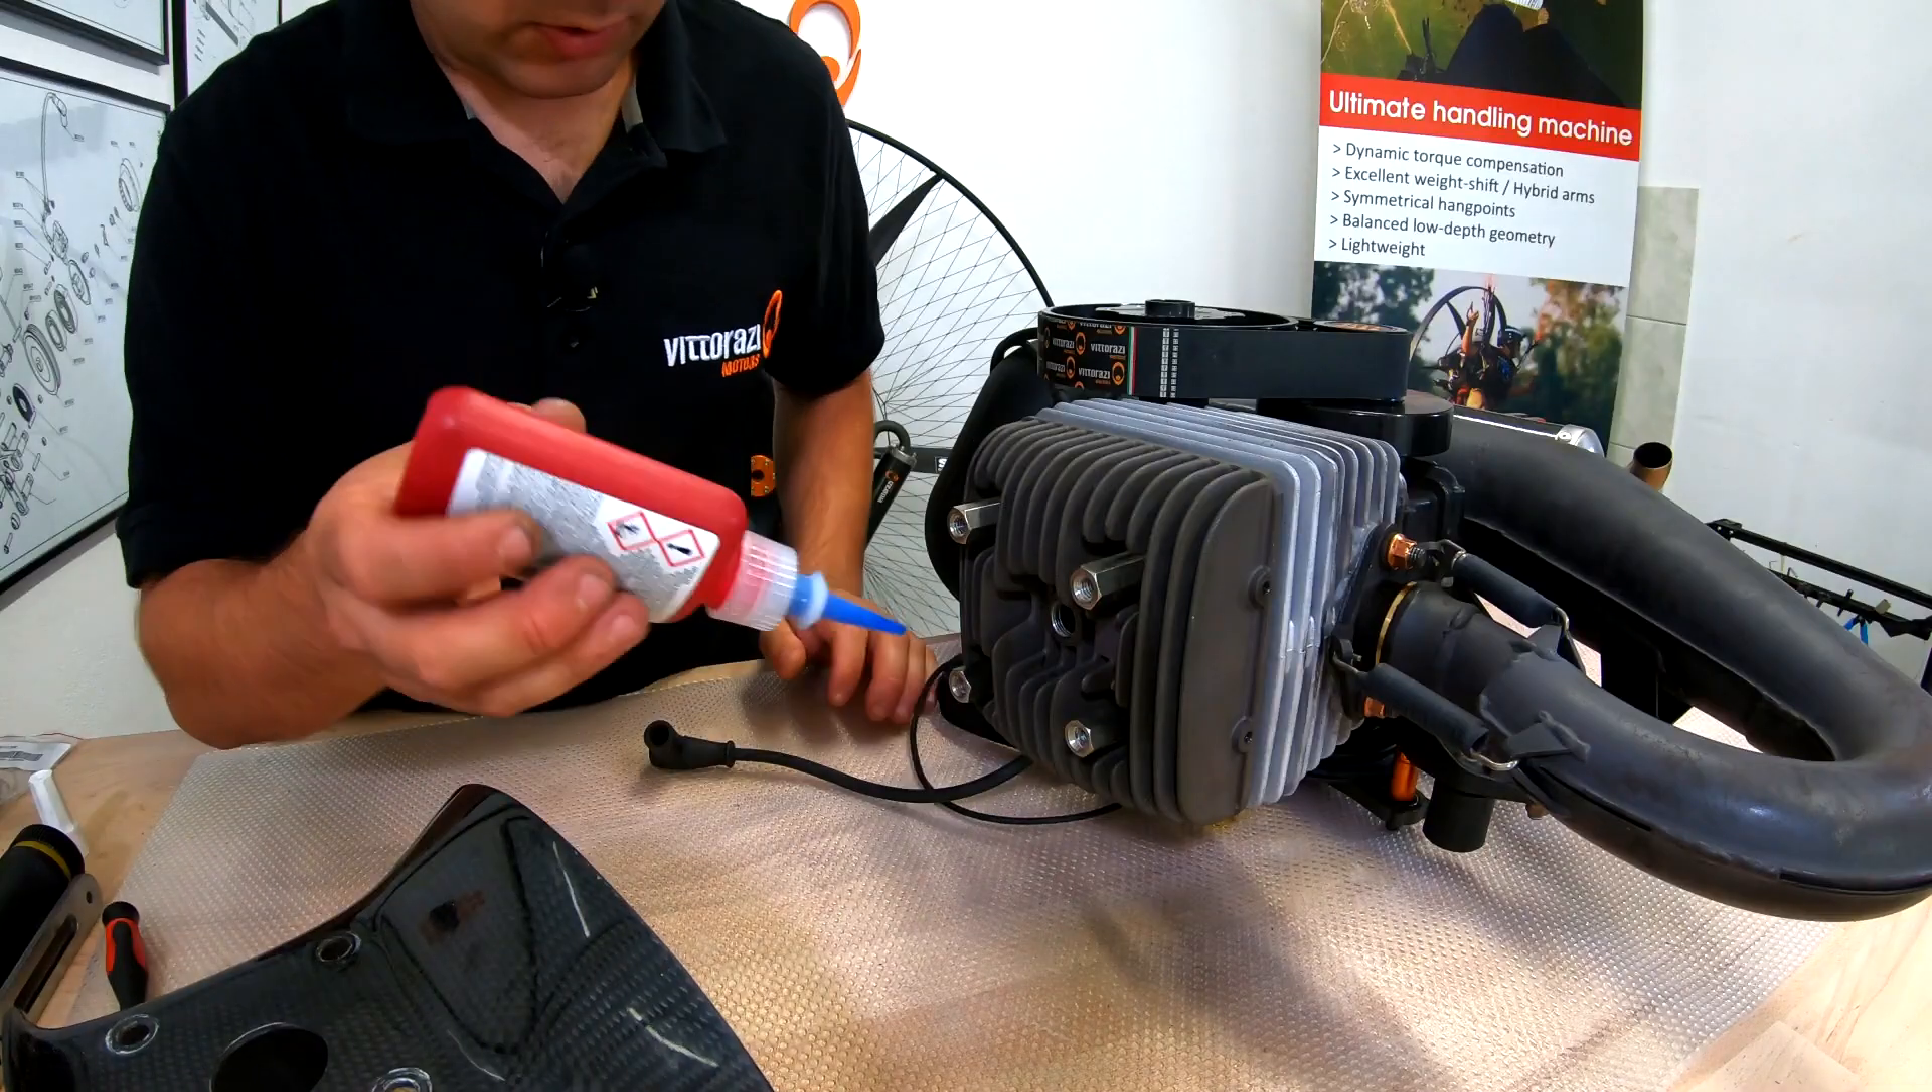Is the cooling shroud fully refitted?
No.